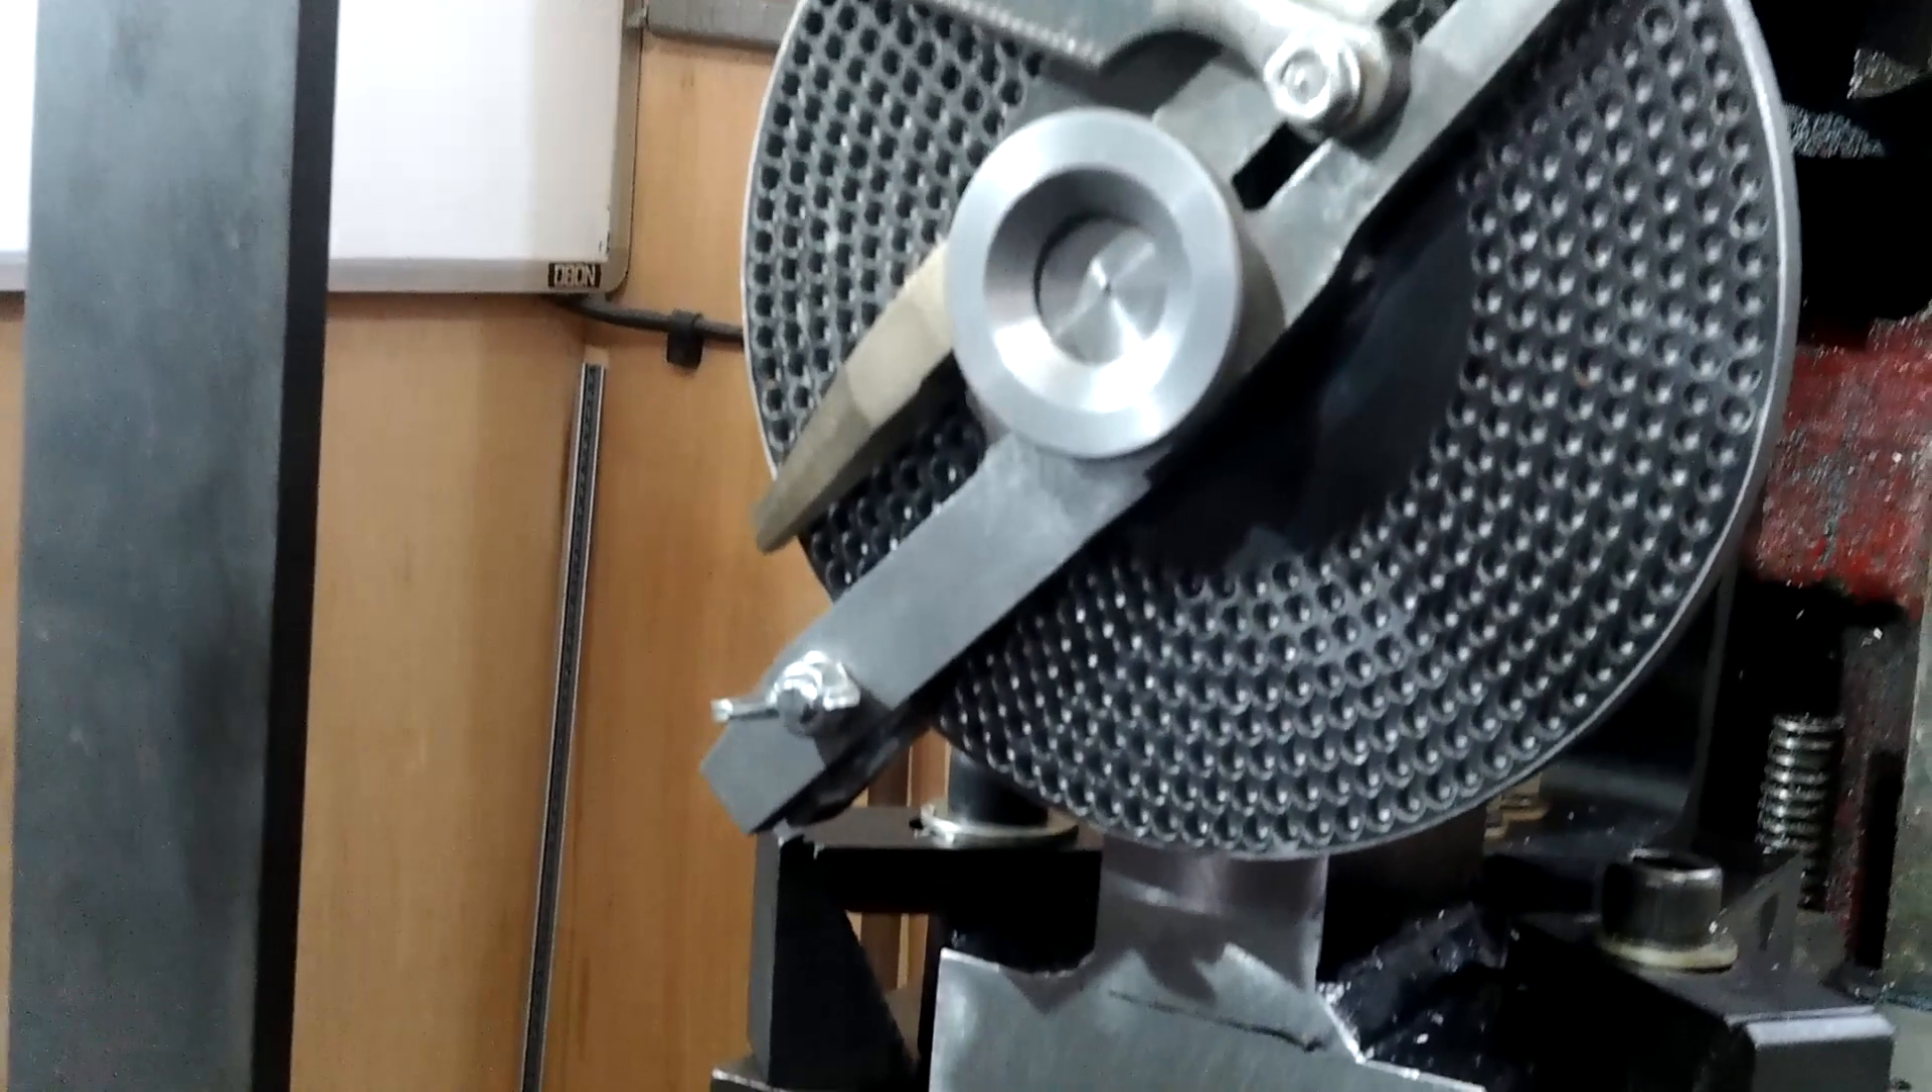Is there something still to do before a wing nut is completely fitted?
No.